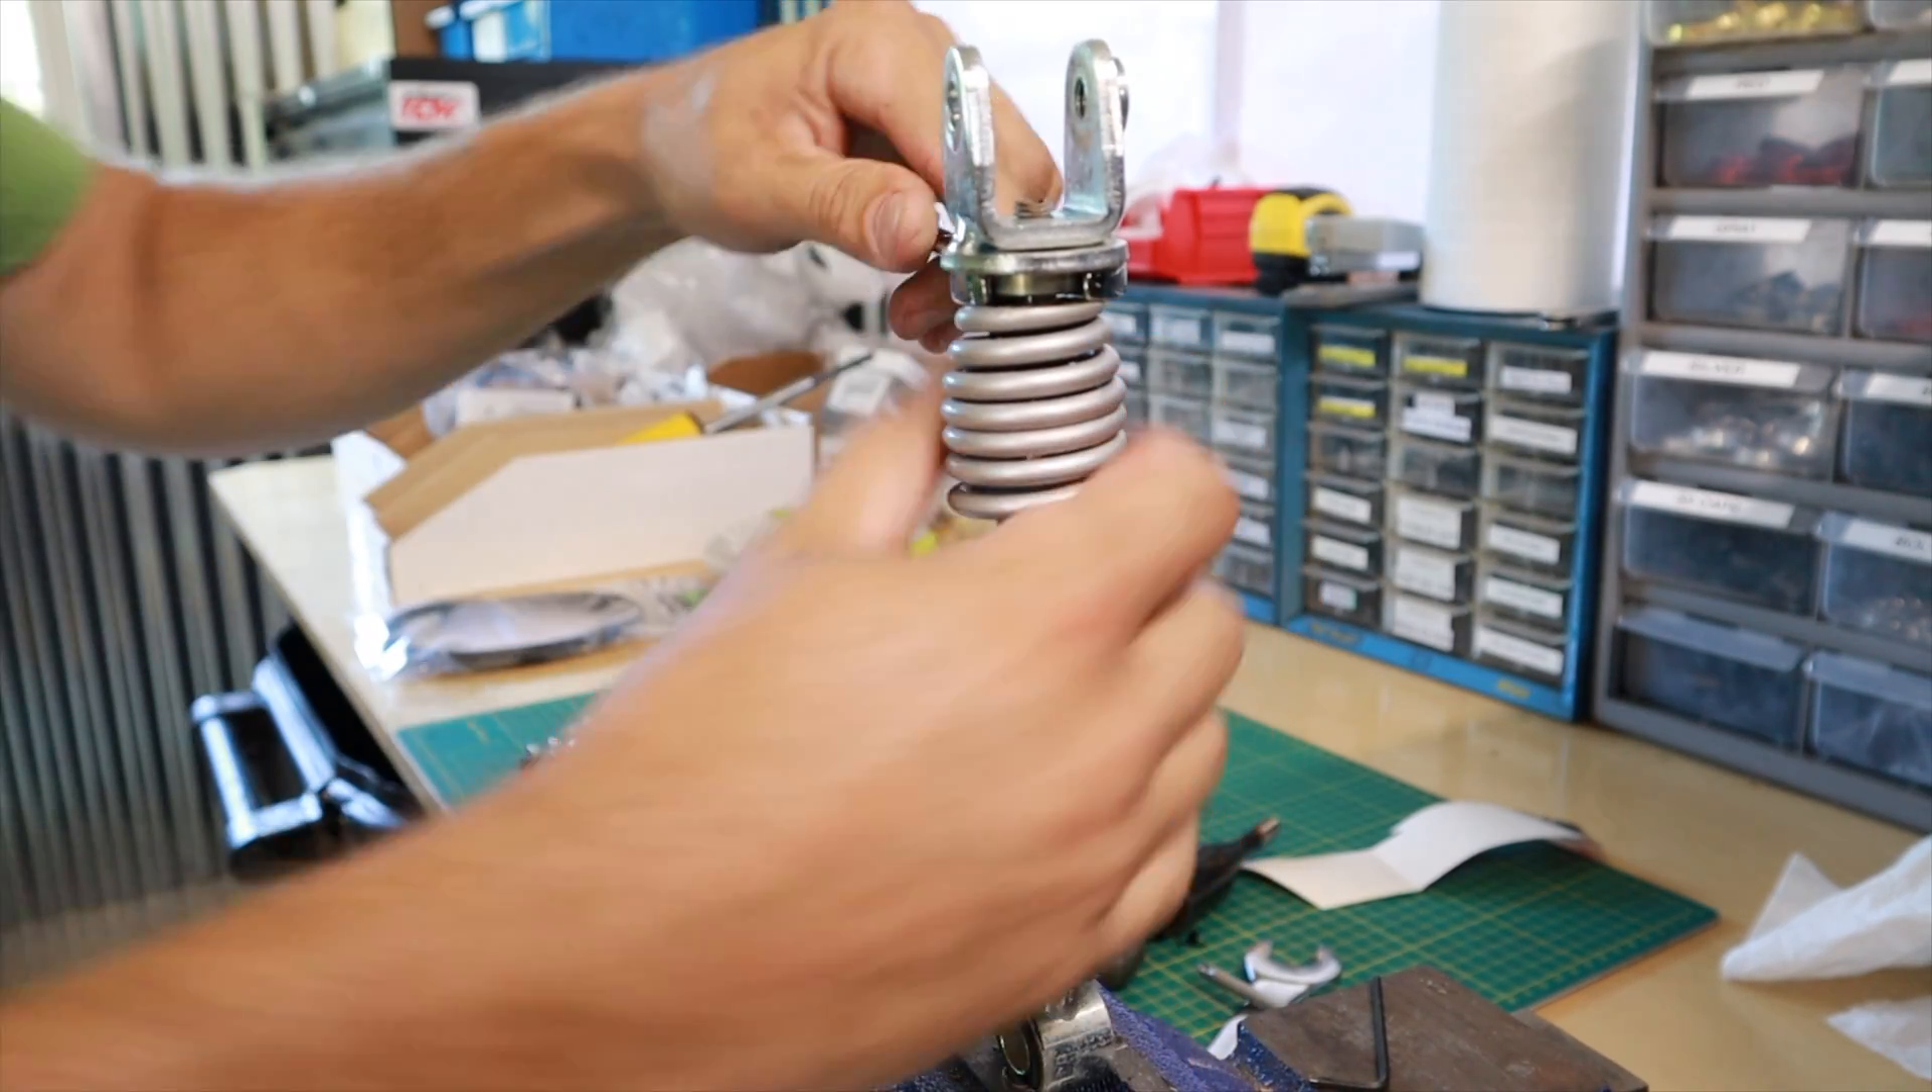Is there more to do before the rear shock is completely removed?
No.